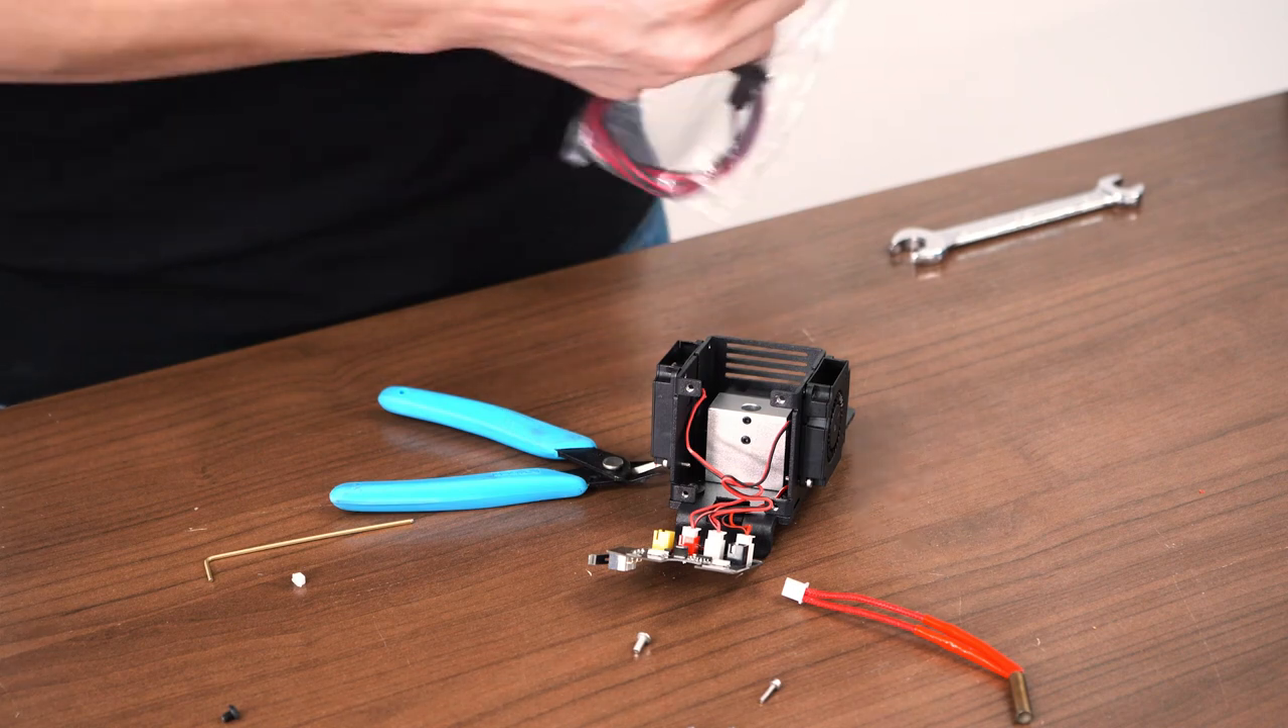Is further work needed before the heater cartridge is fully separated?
No.